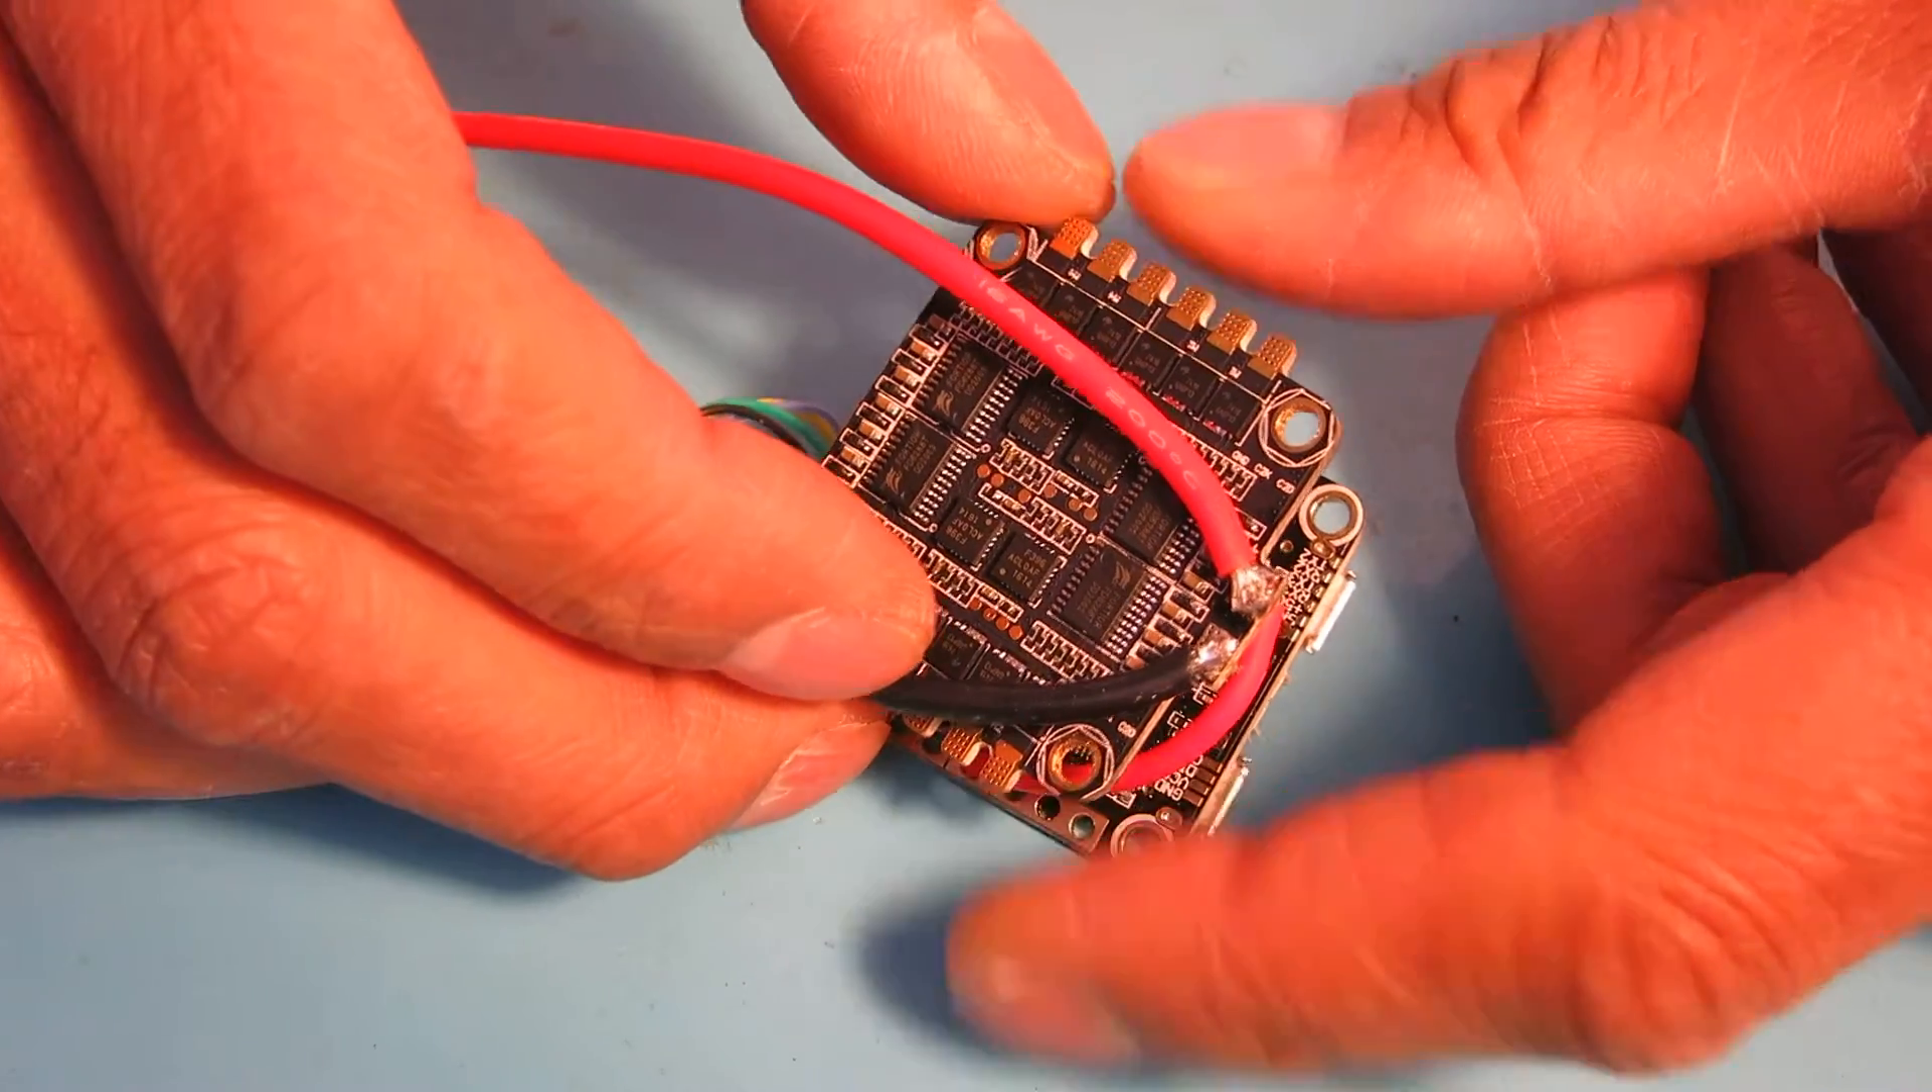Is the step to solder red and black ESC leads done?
Yes.